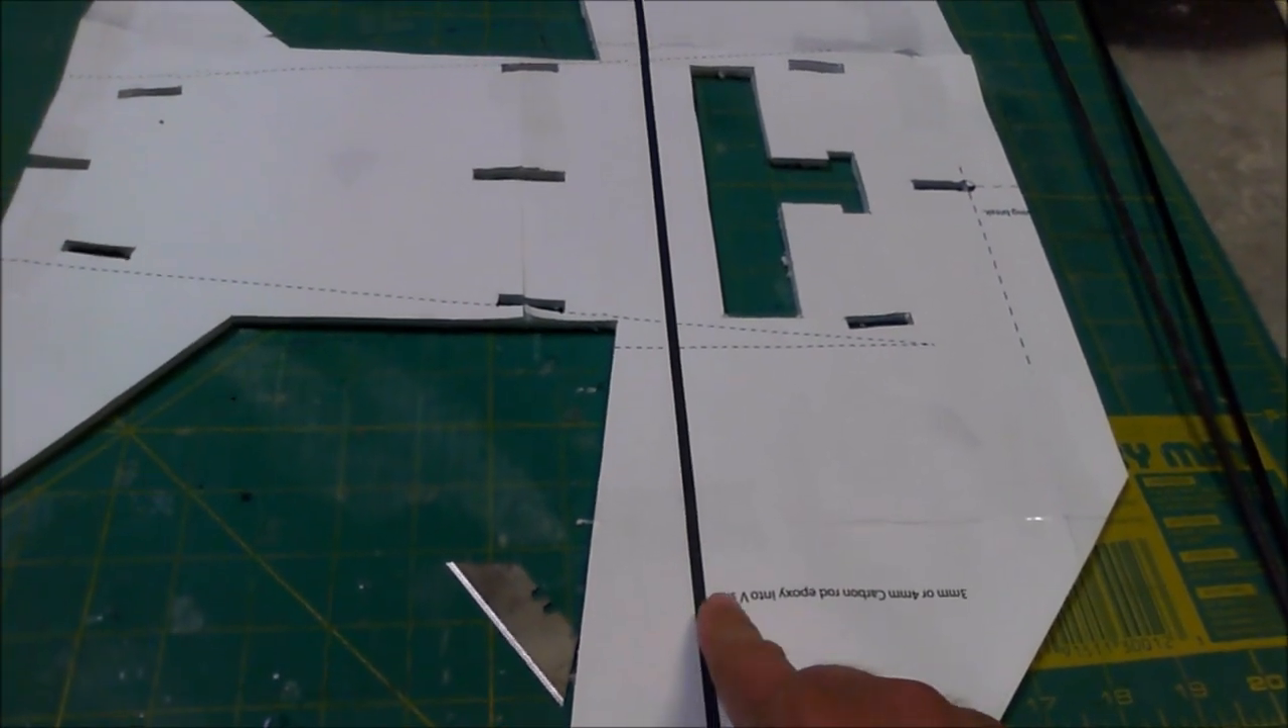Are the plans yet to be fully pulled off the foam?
Yes.